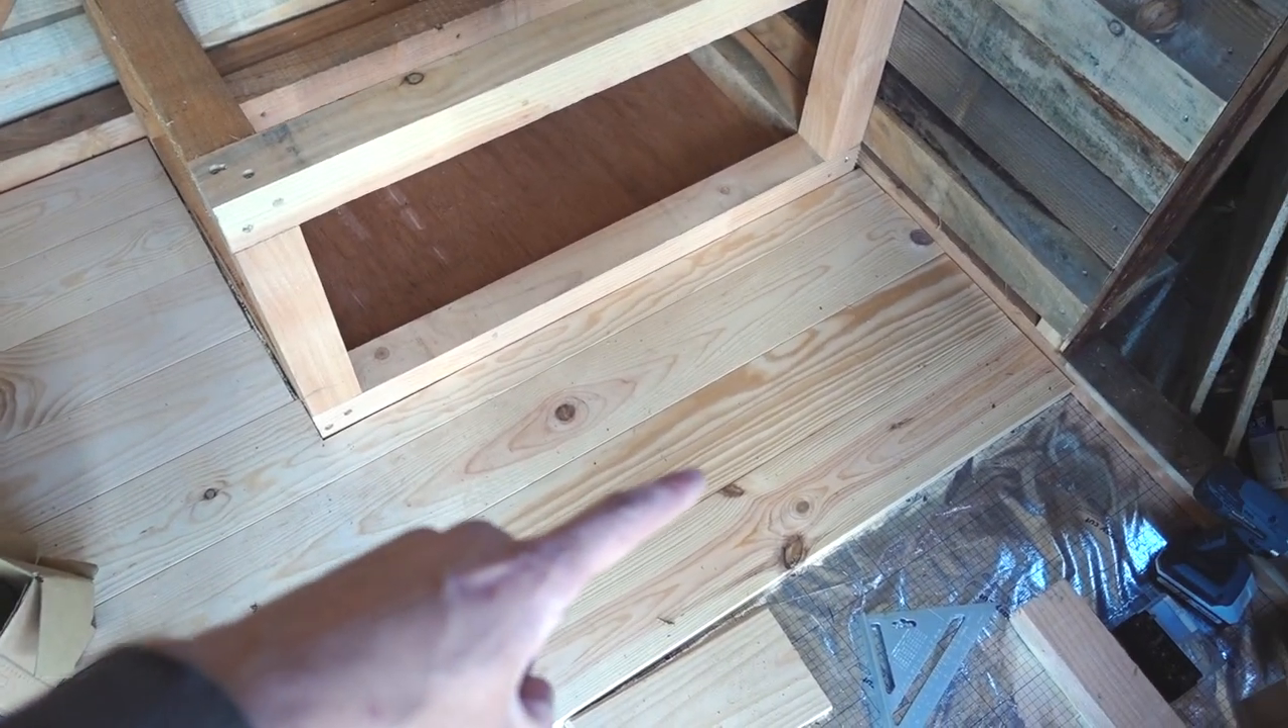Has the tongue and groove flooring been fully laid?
No.